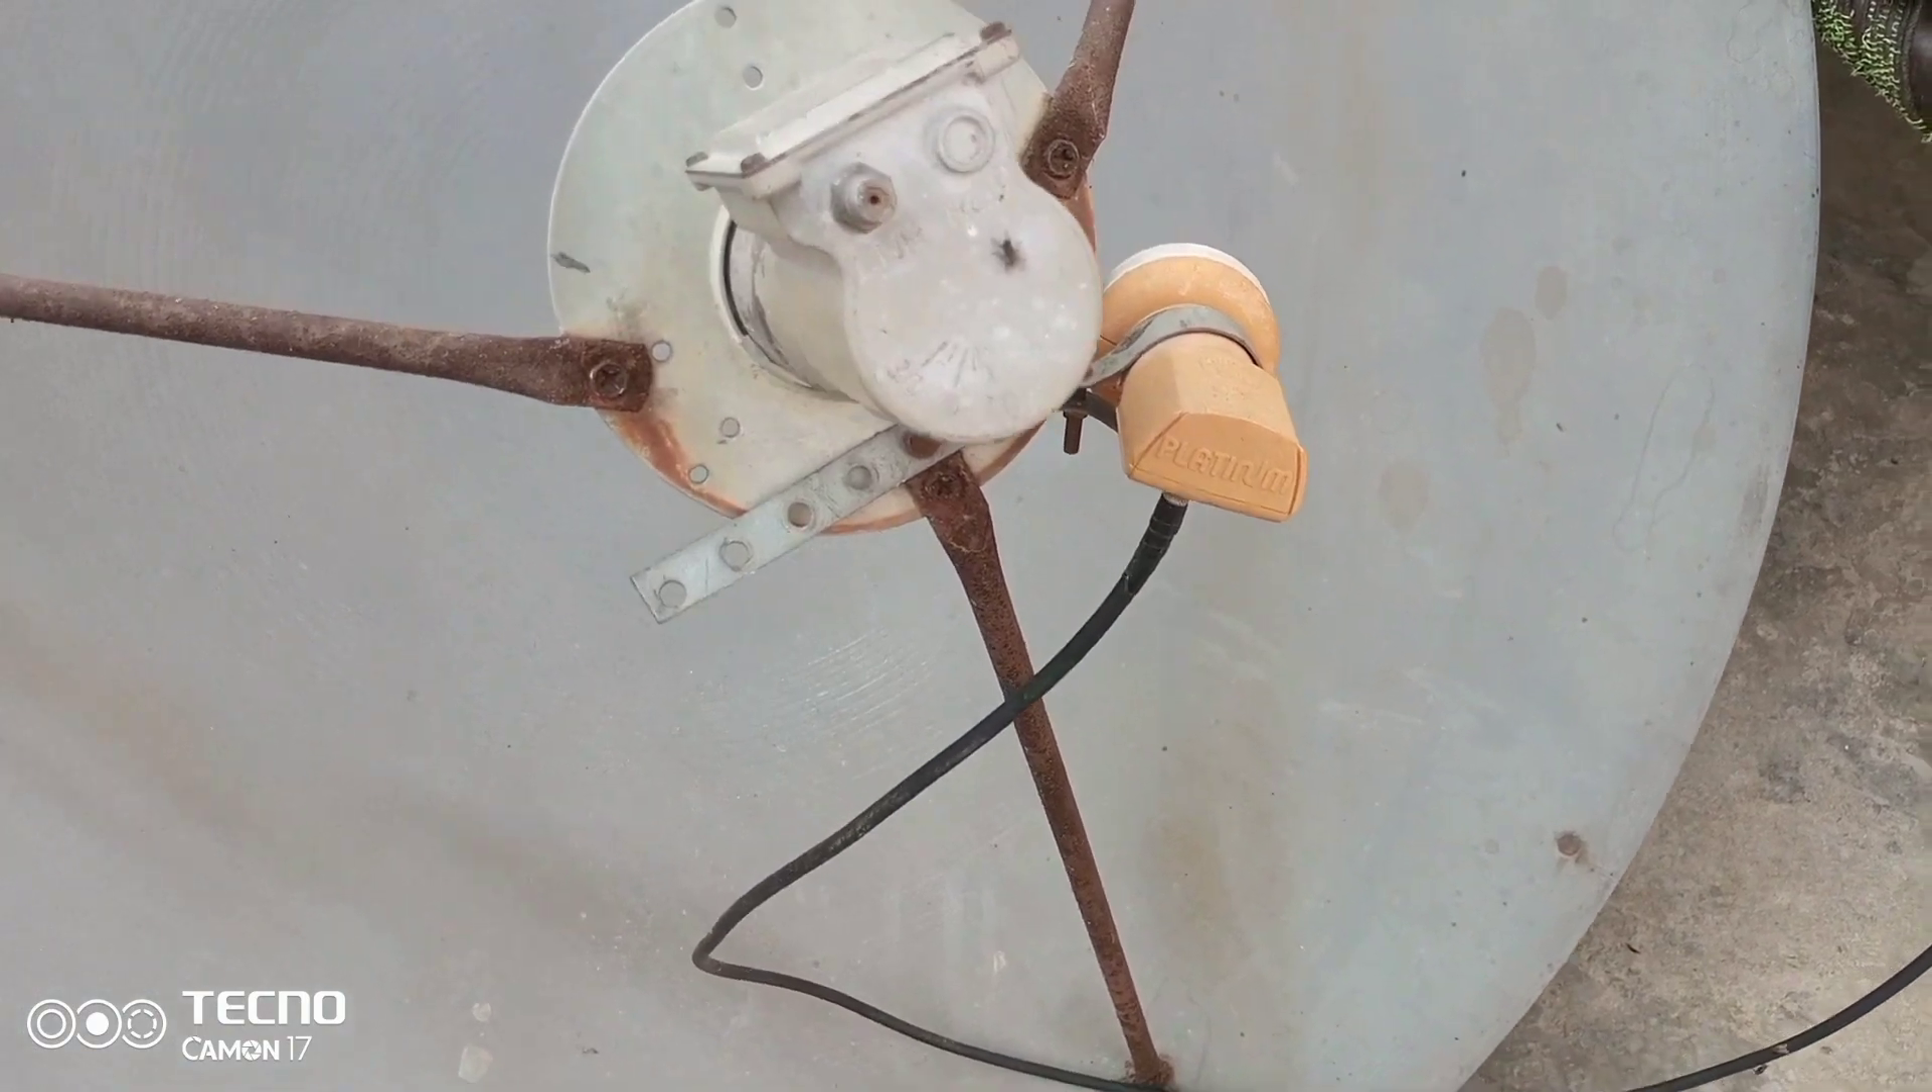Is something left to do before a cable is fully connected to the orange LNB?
No.